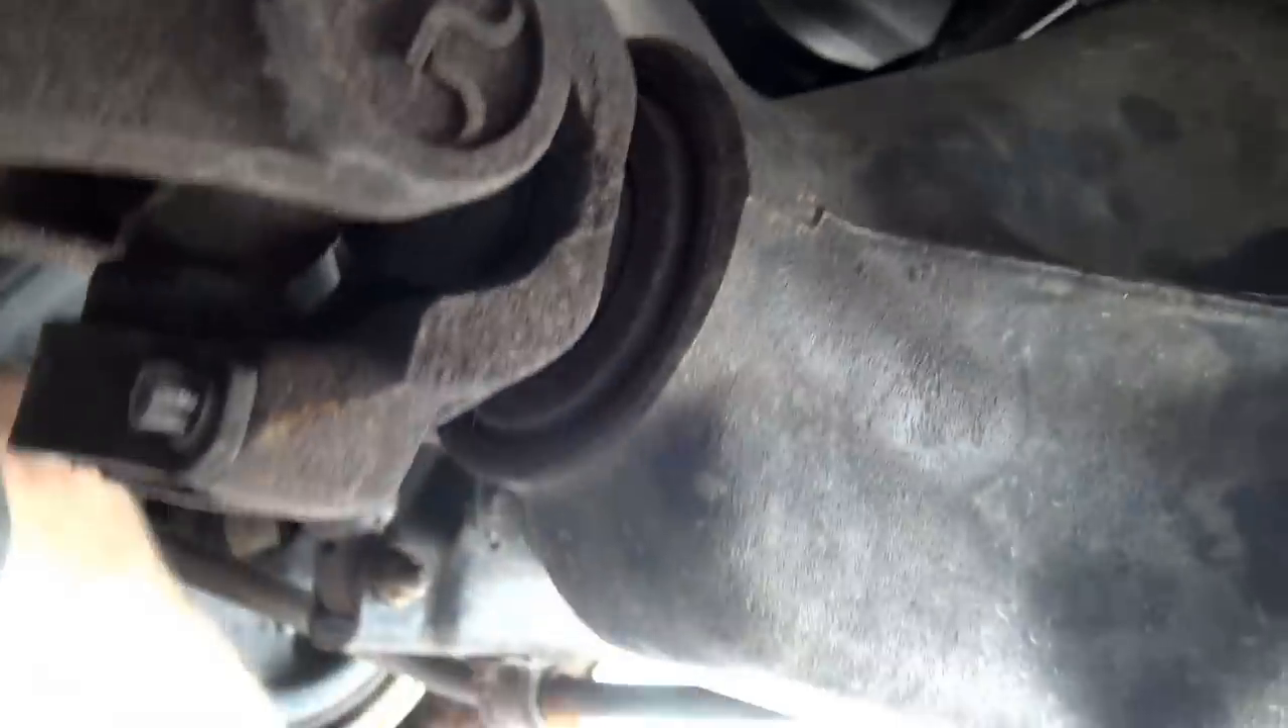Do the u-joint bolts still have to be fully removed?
Yes.